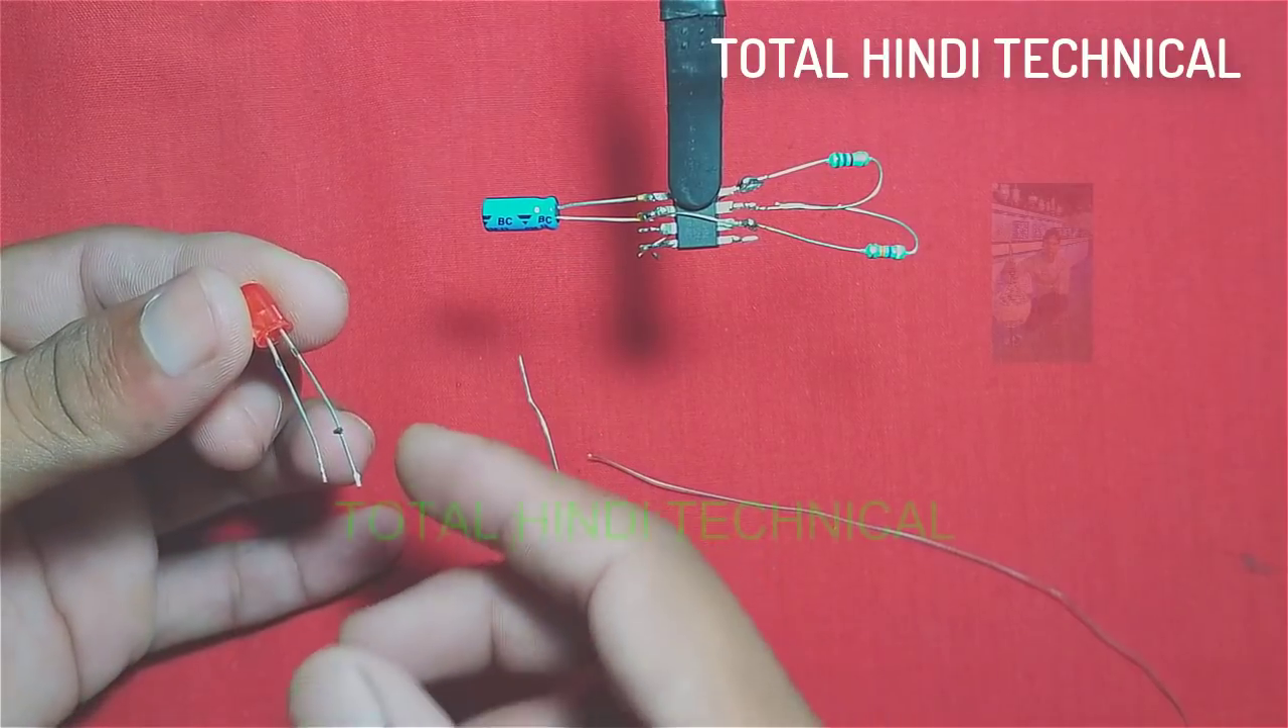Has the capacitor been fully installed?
Yes.